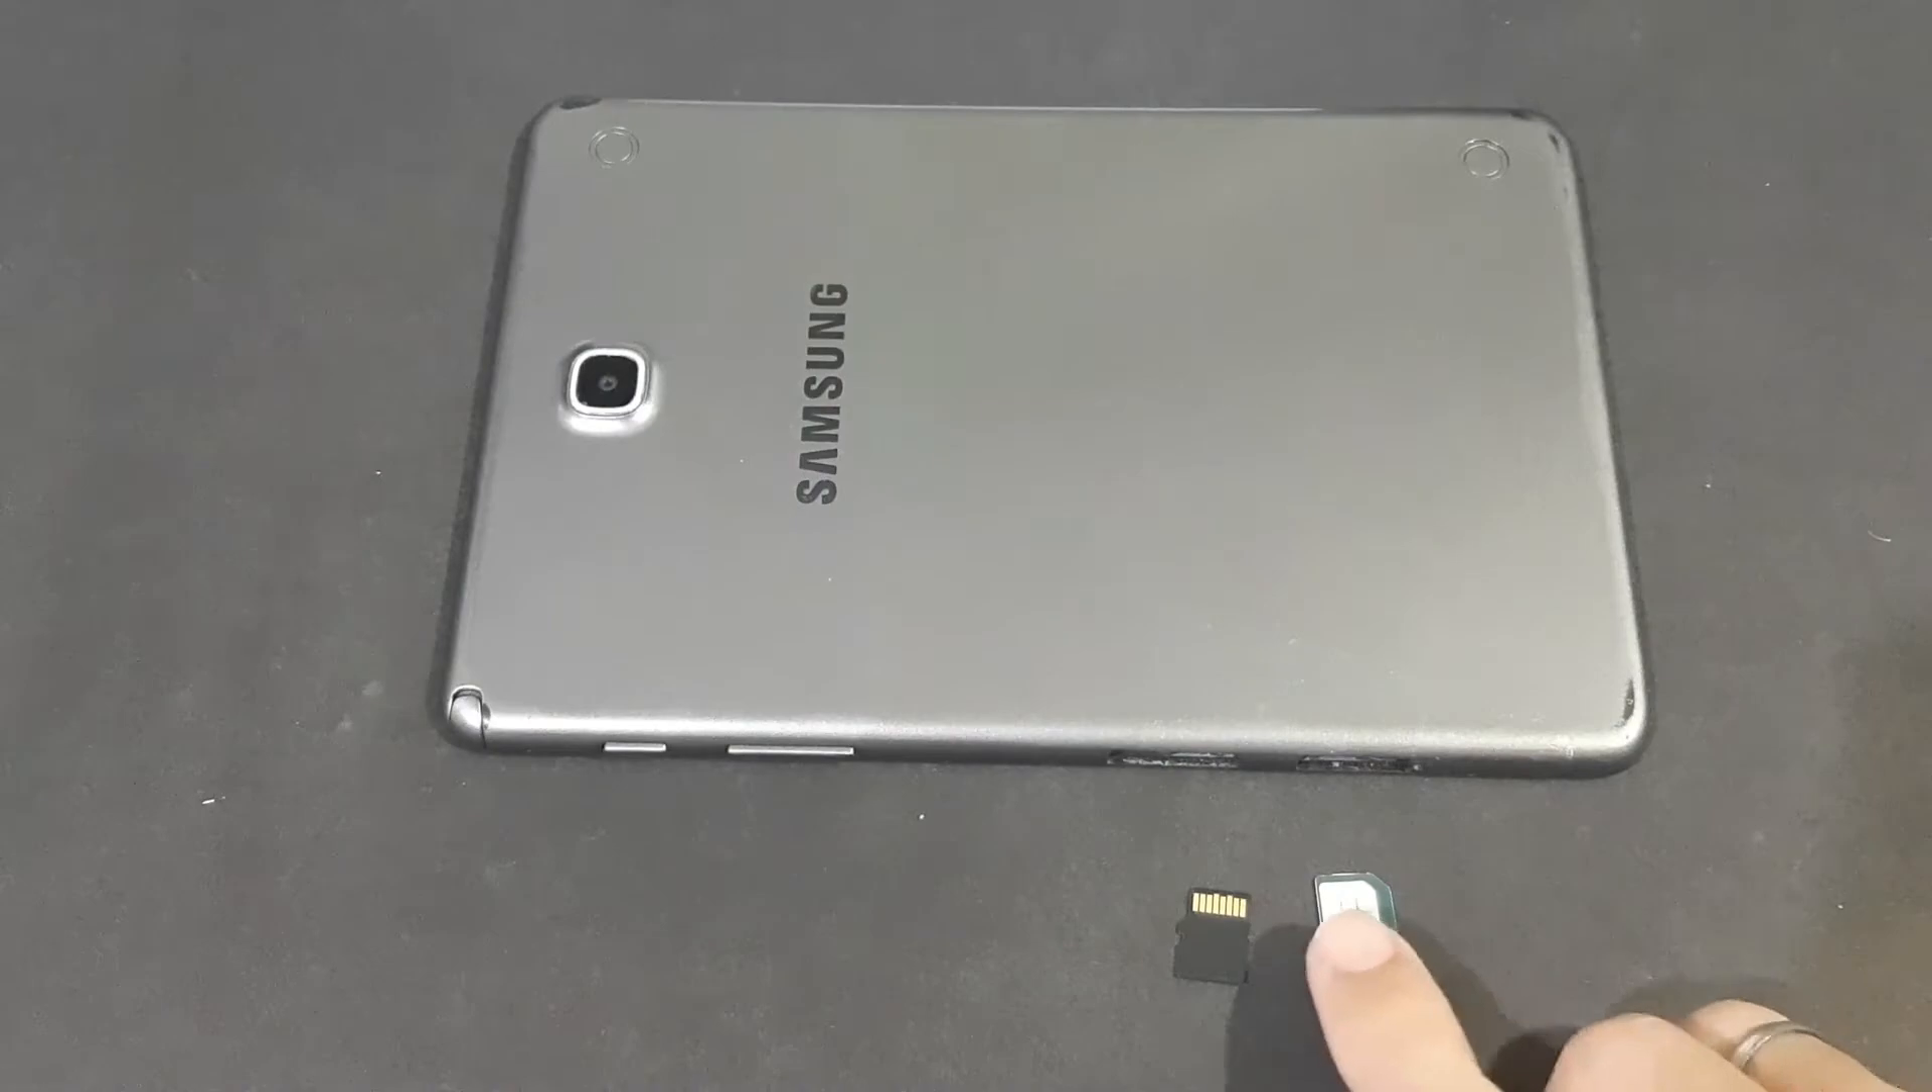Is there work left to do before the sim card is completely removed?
No.